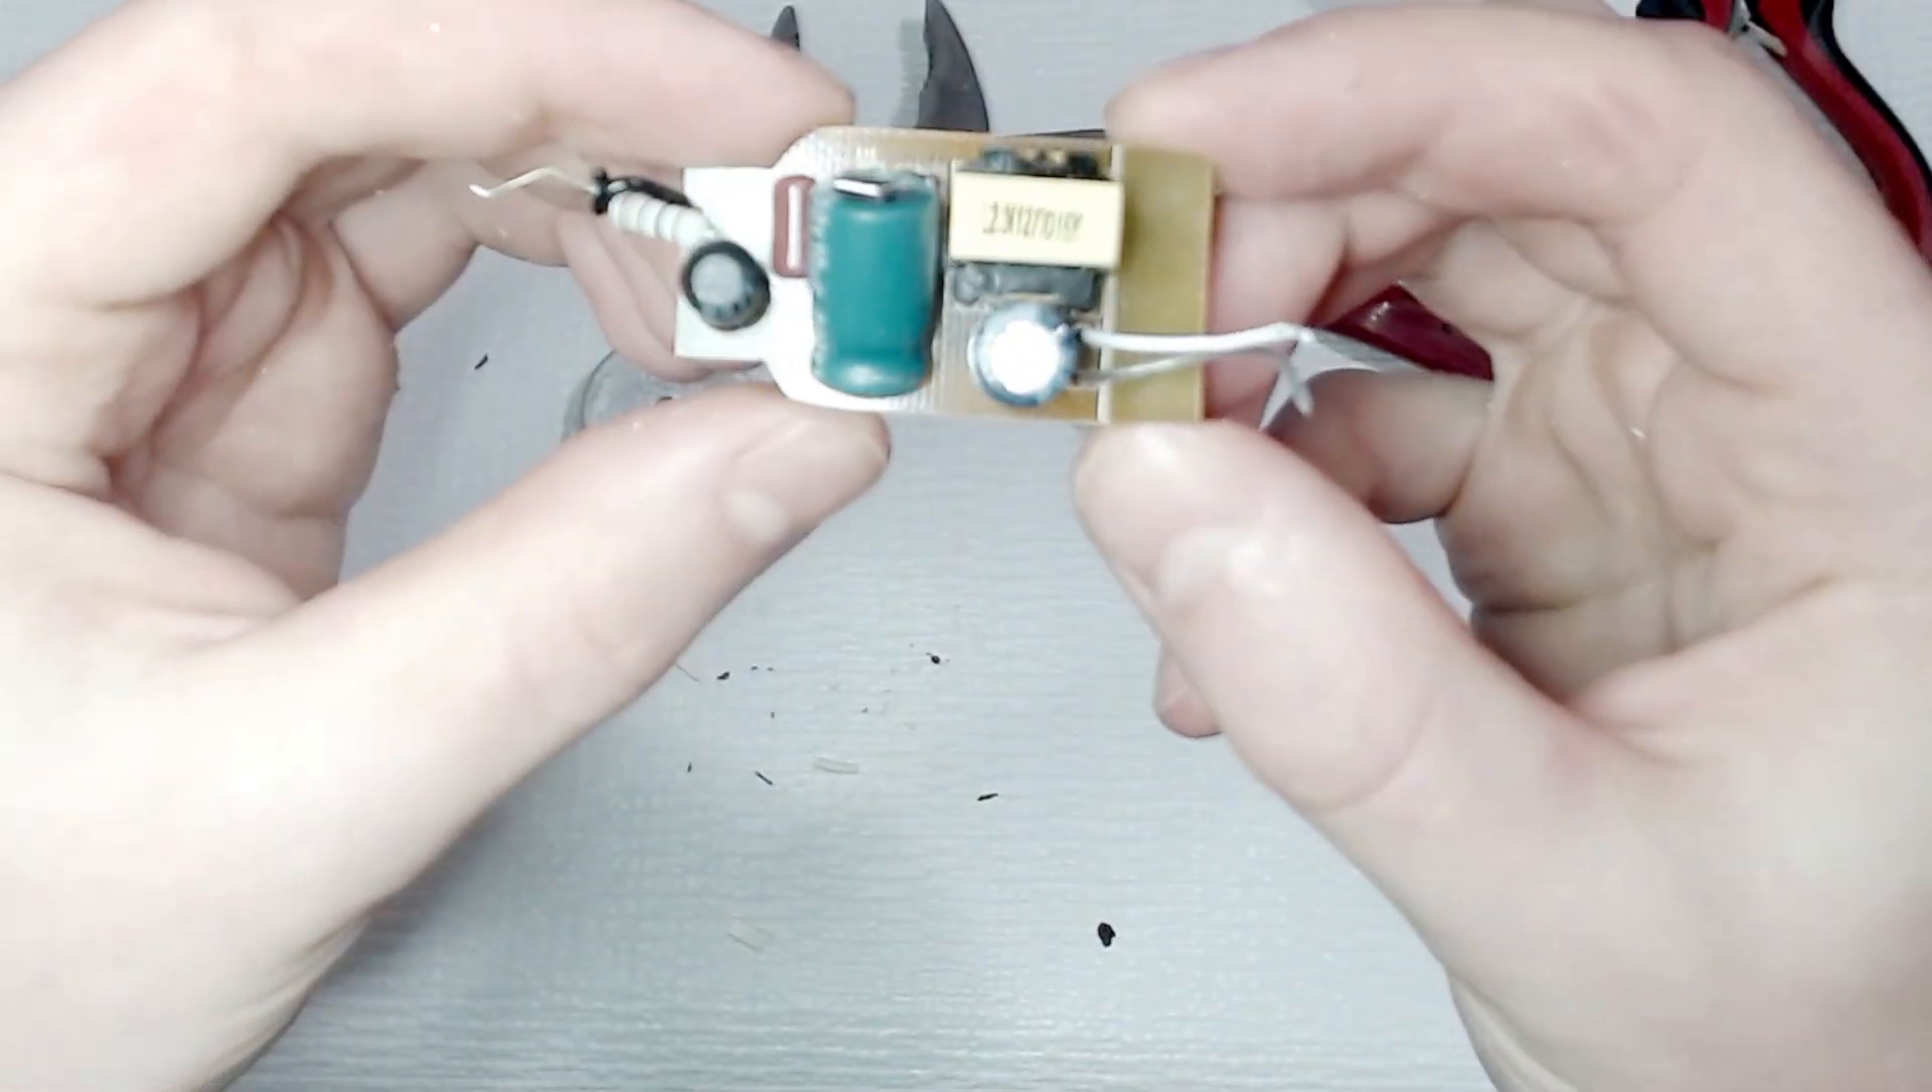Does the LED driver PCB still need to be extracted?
No.